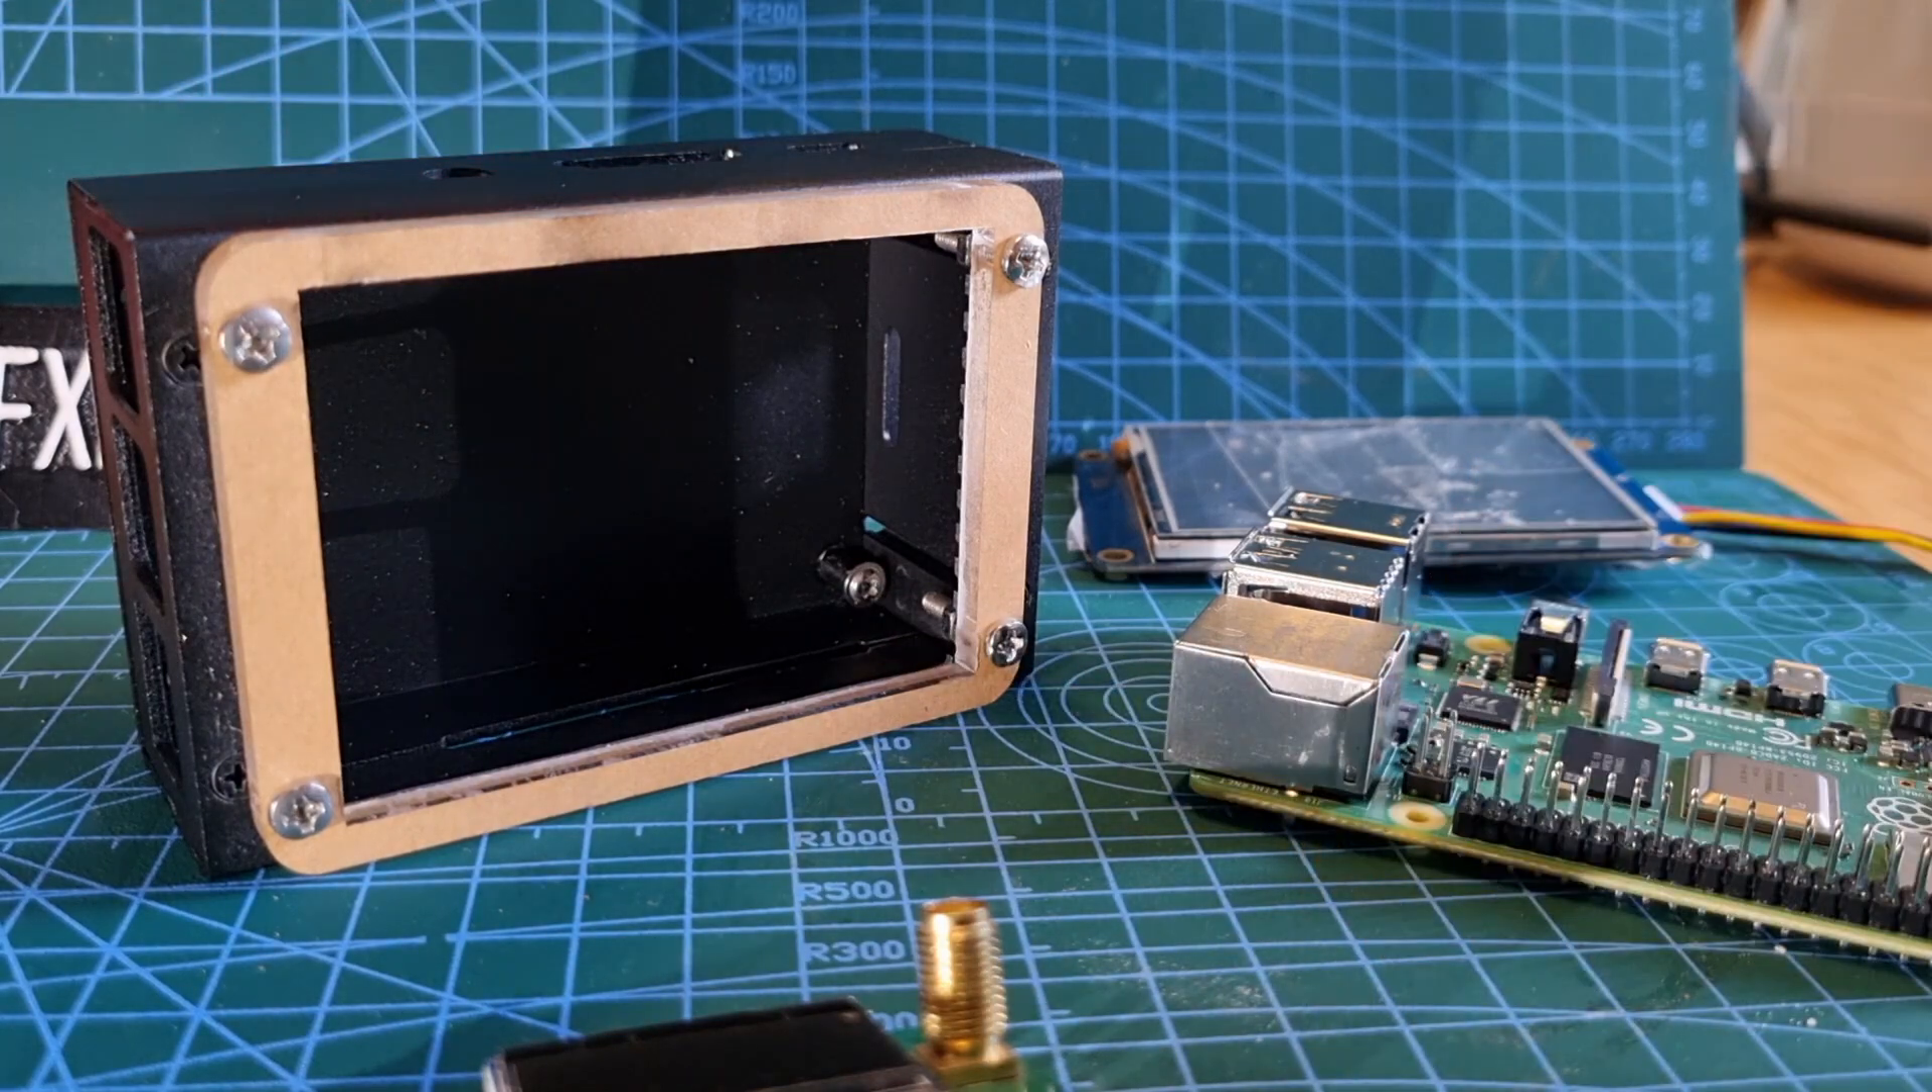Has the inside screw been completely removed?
No.